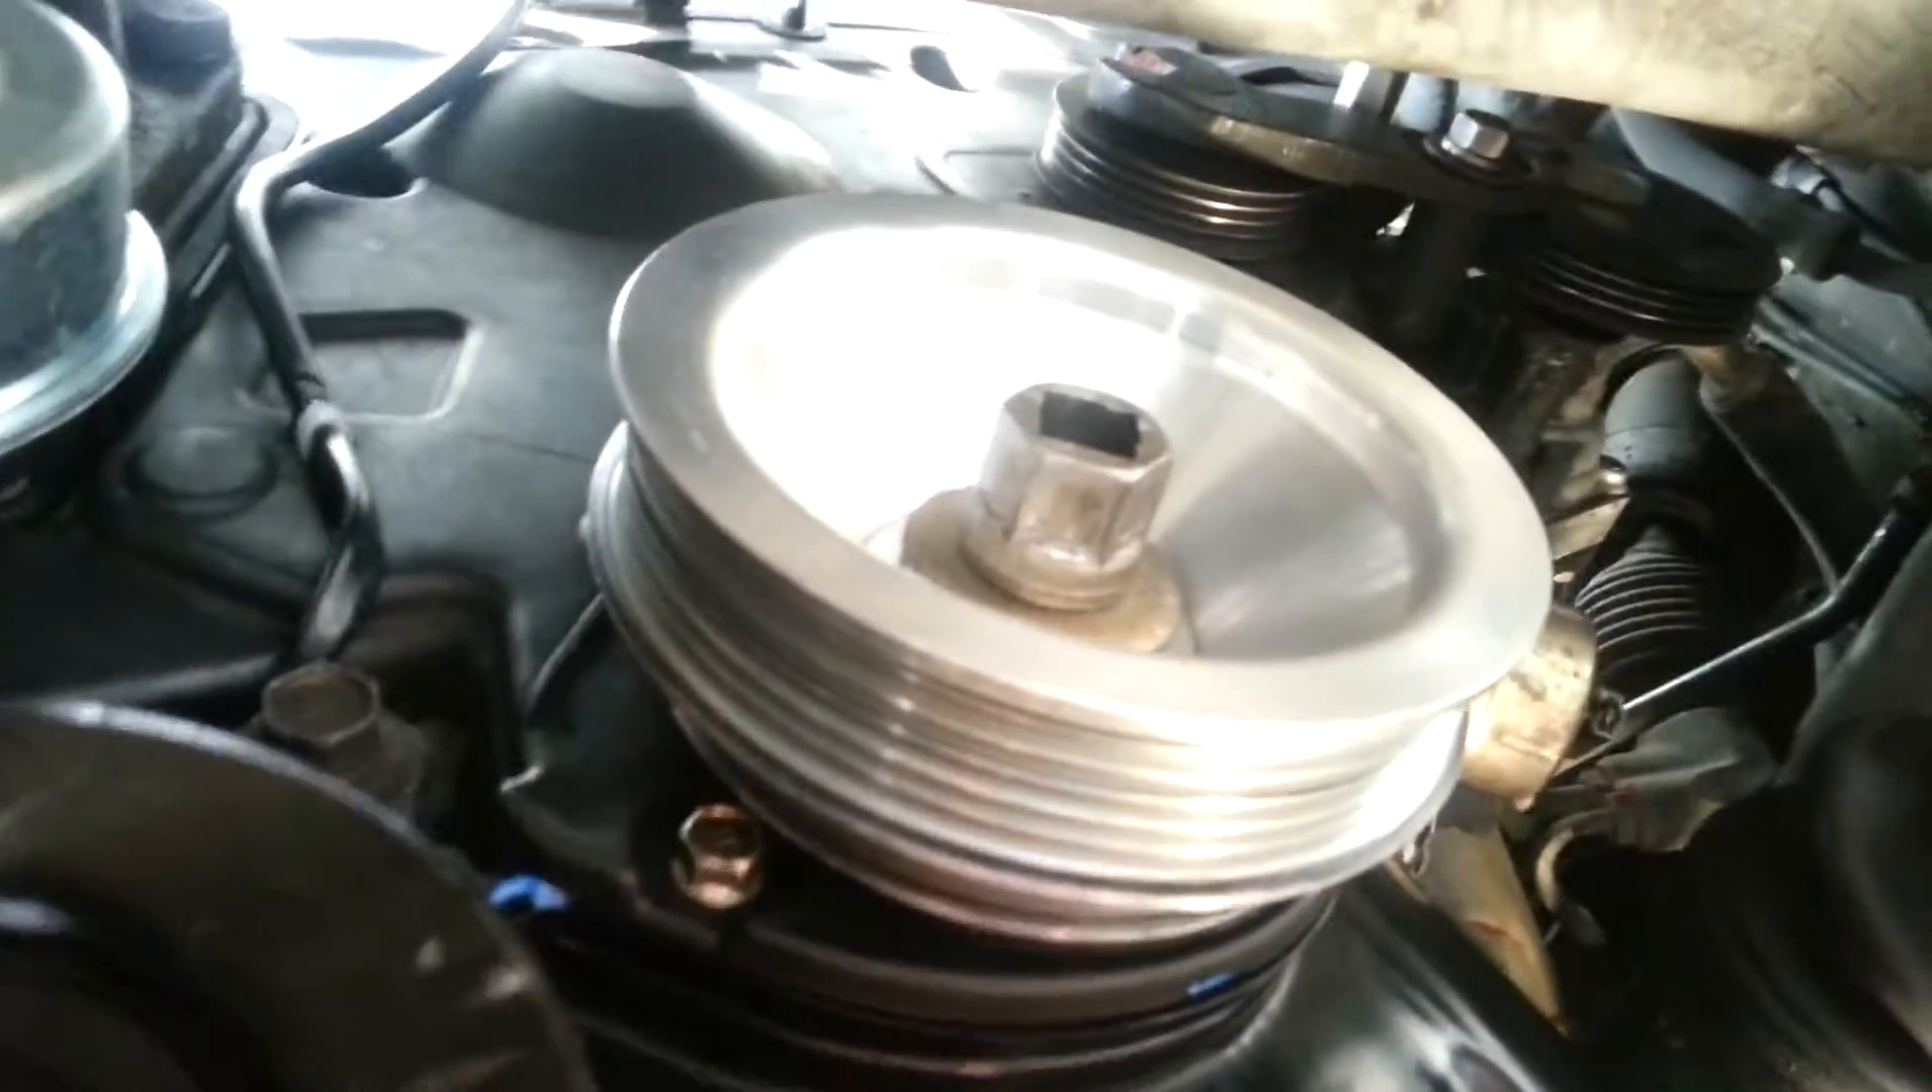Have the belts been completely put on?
No.